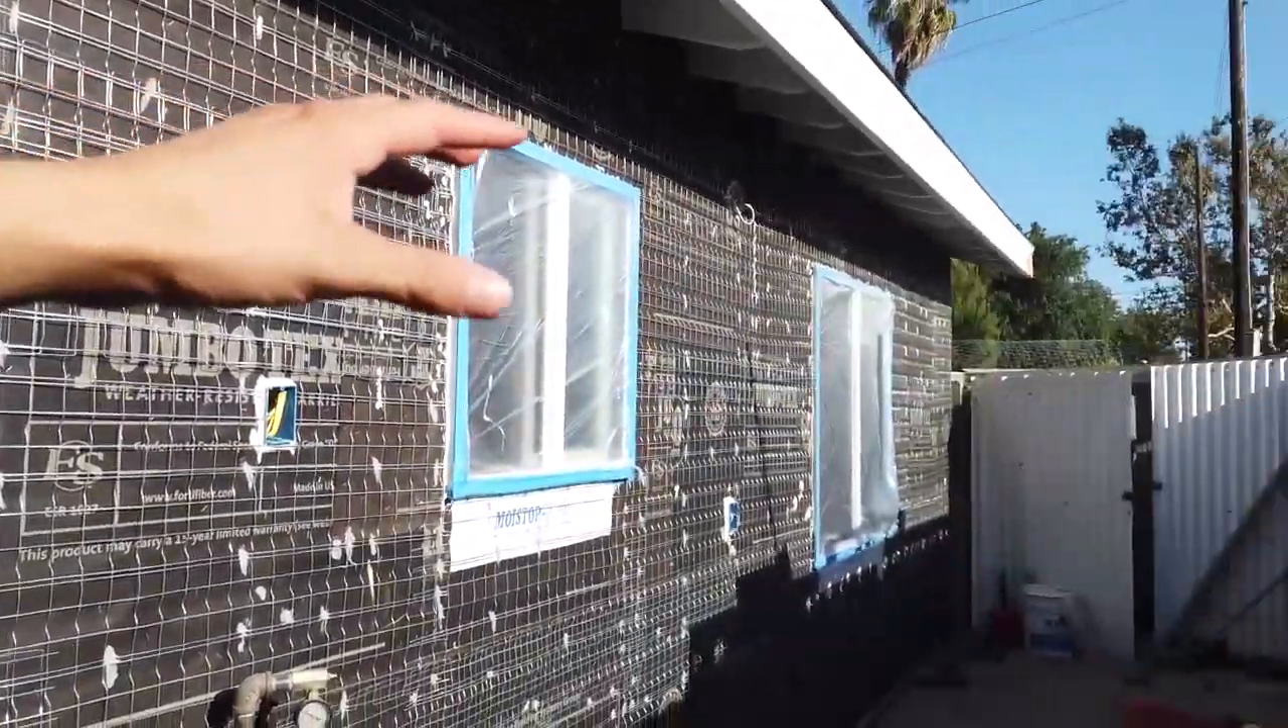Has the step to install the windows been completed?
Yes.